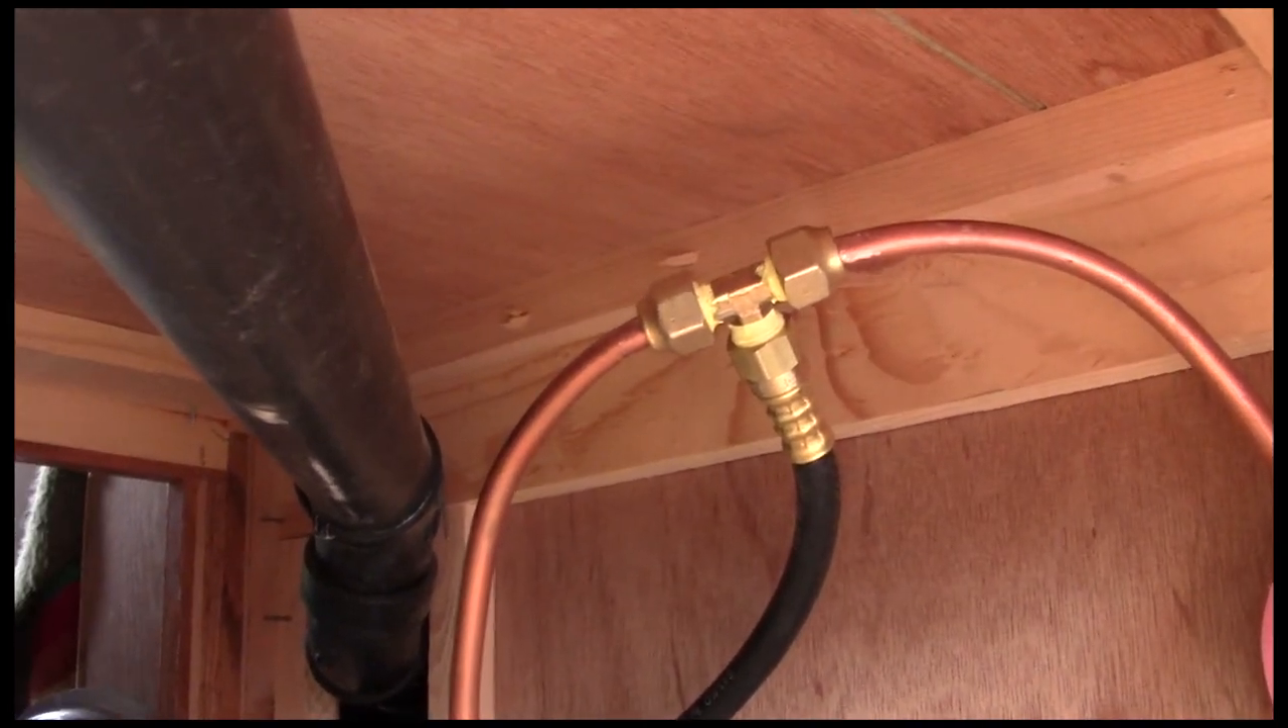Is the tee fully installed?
Yes.